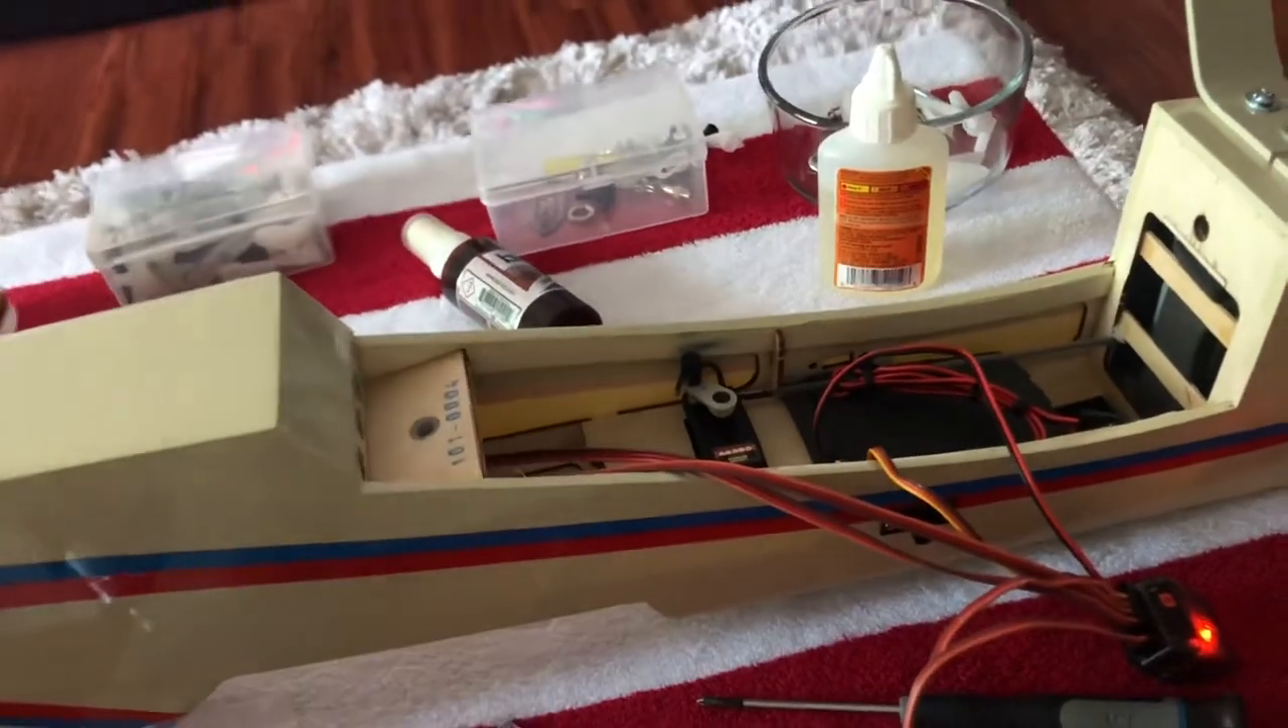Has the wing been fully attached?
No.